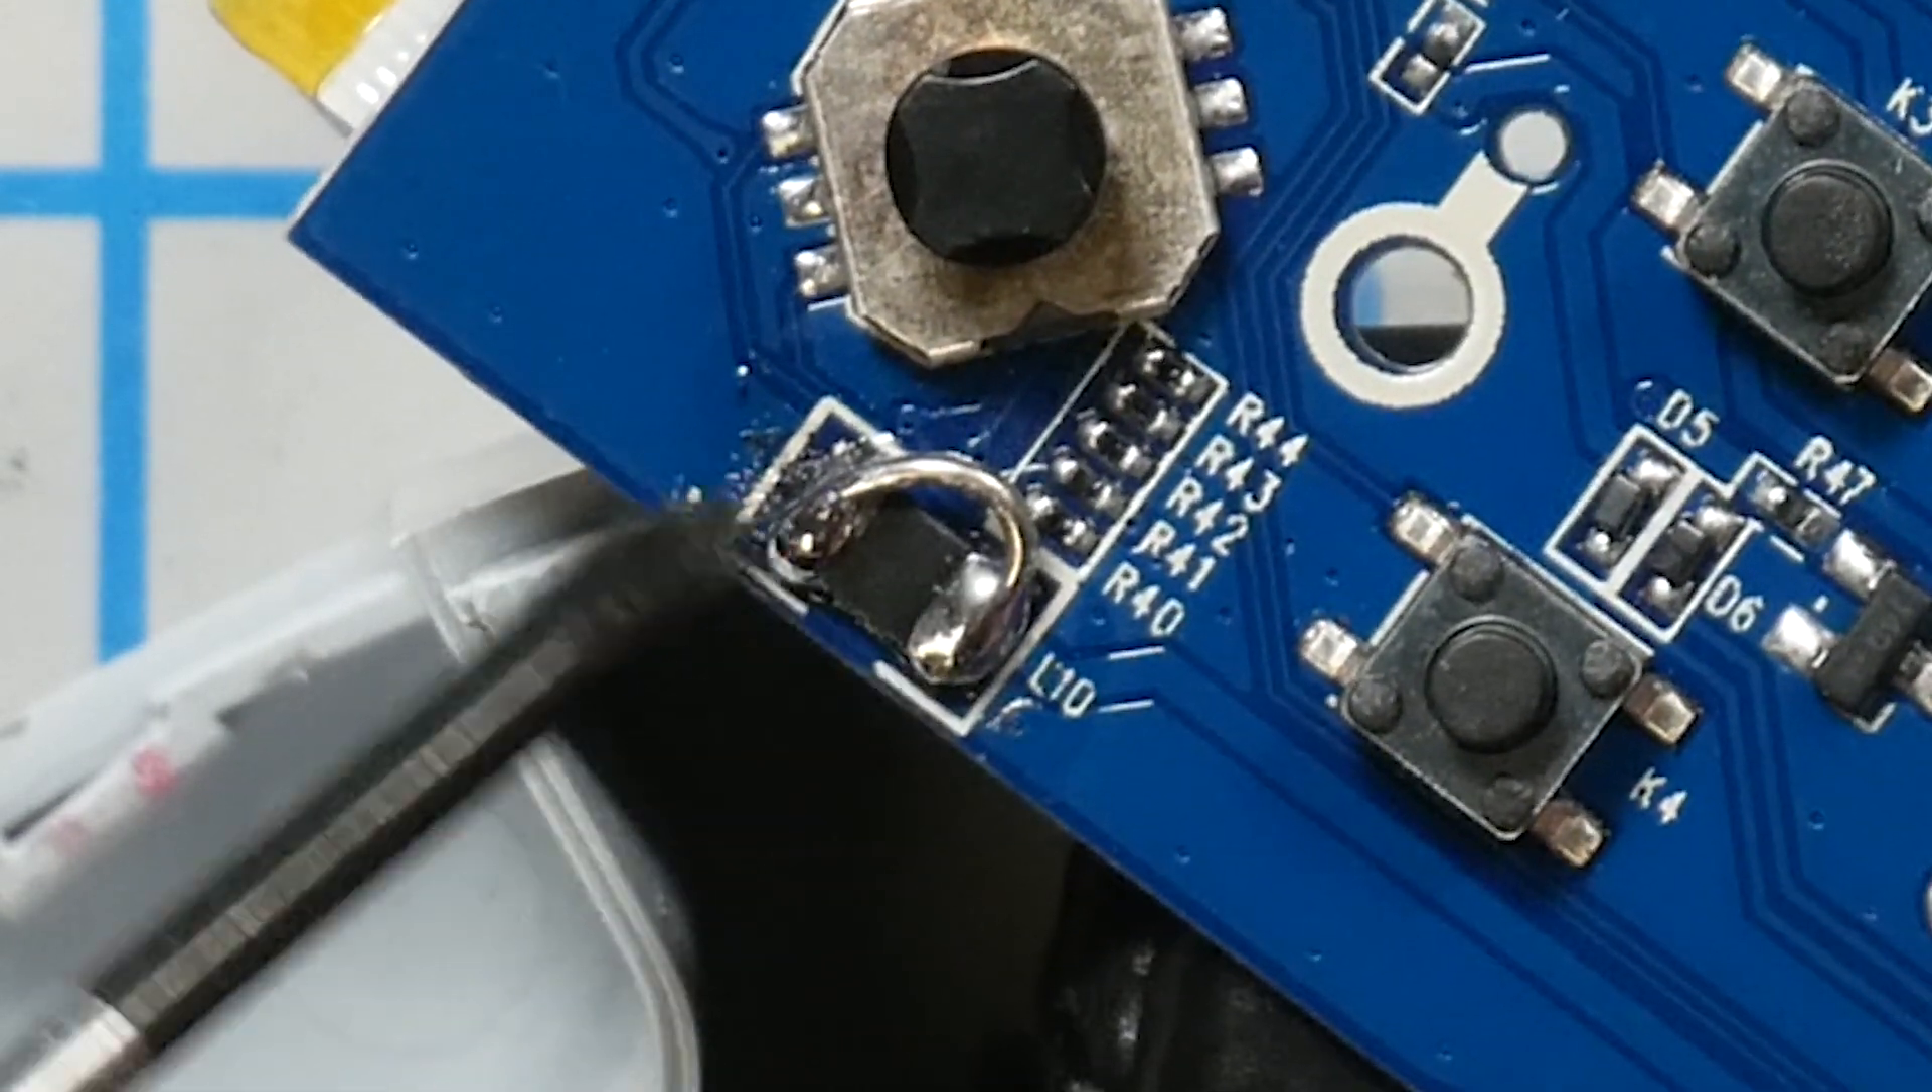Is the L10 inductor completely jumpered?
Yes.